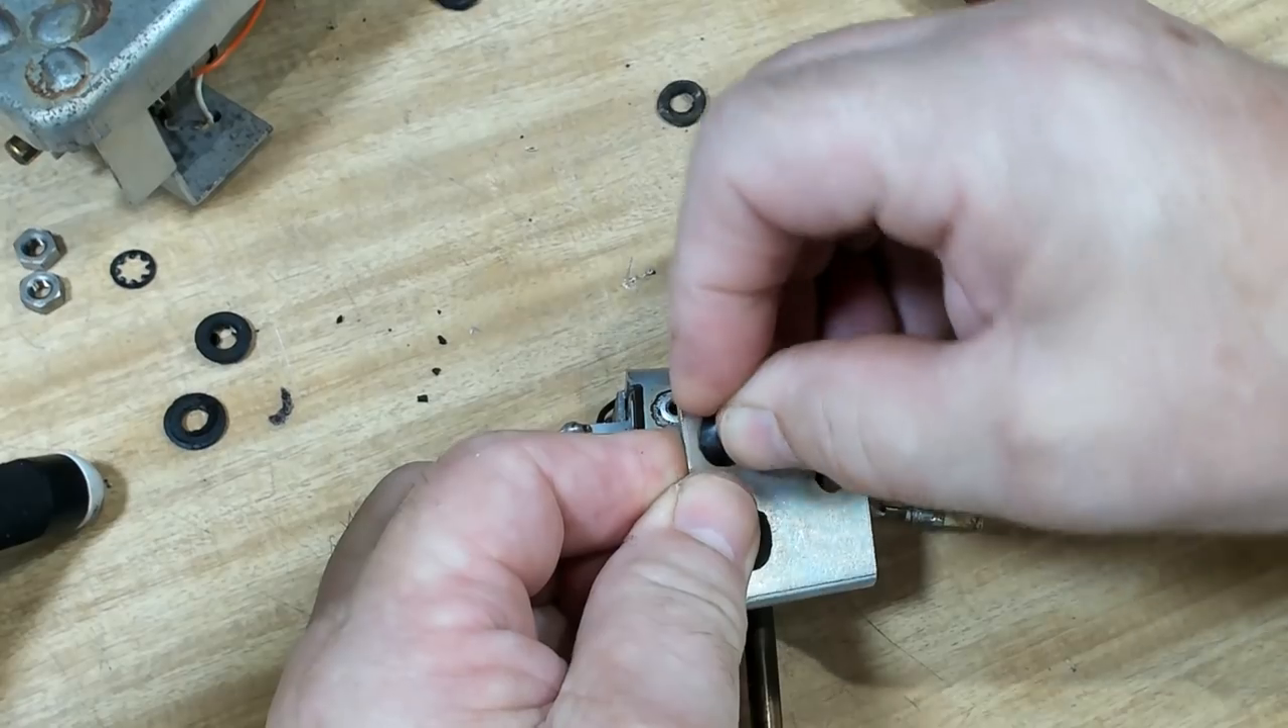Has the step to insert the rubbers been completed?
No.